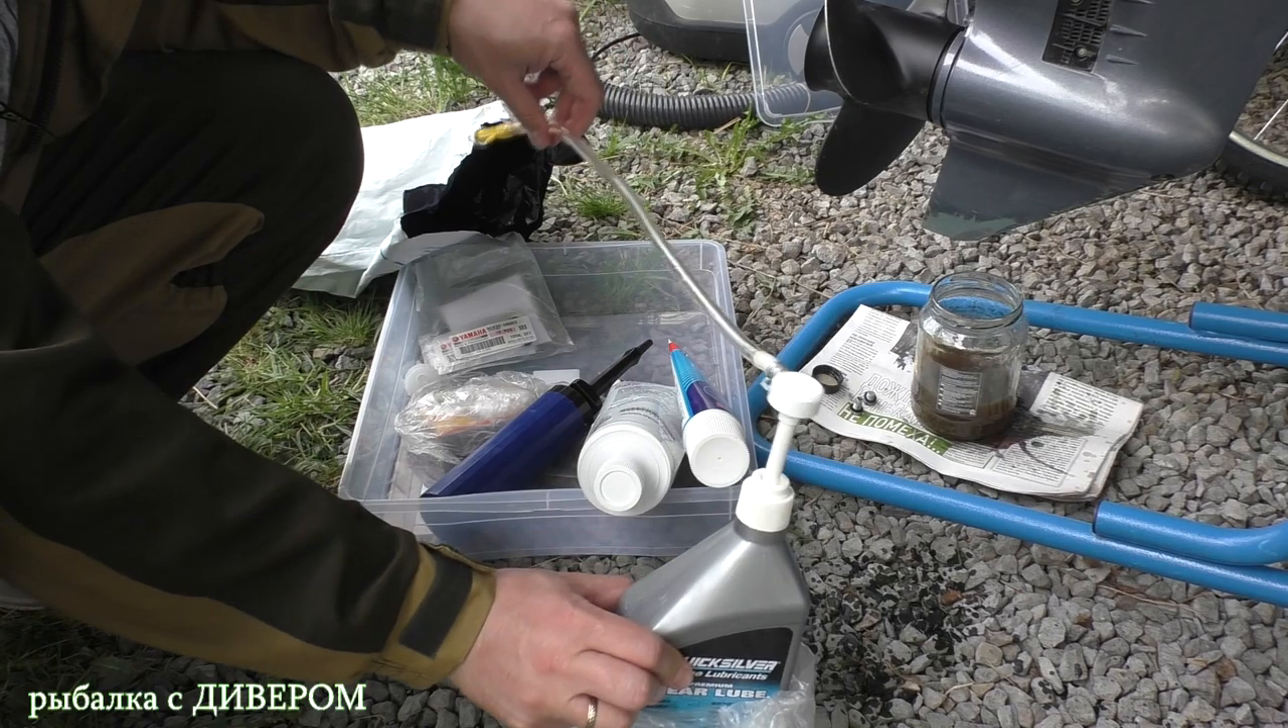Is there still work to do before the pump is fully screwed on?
No.